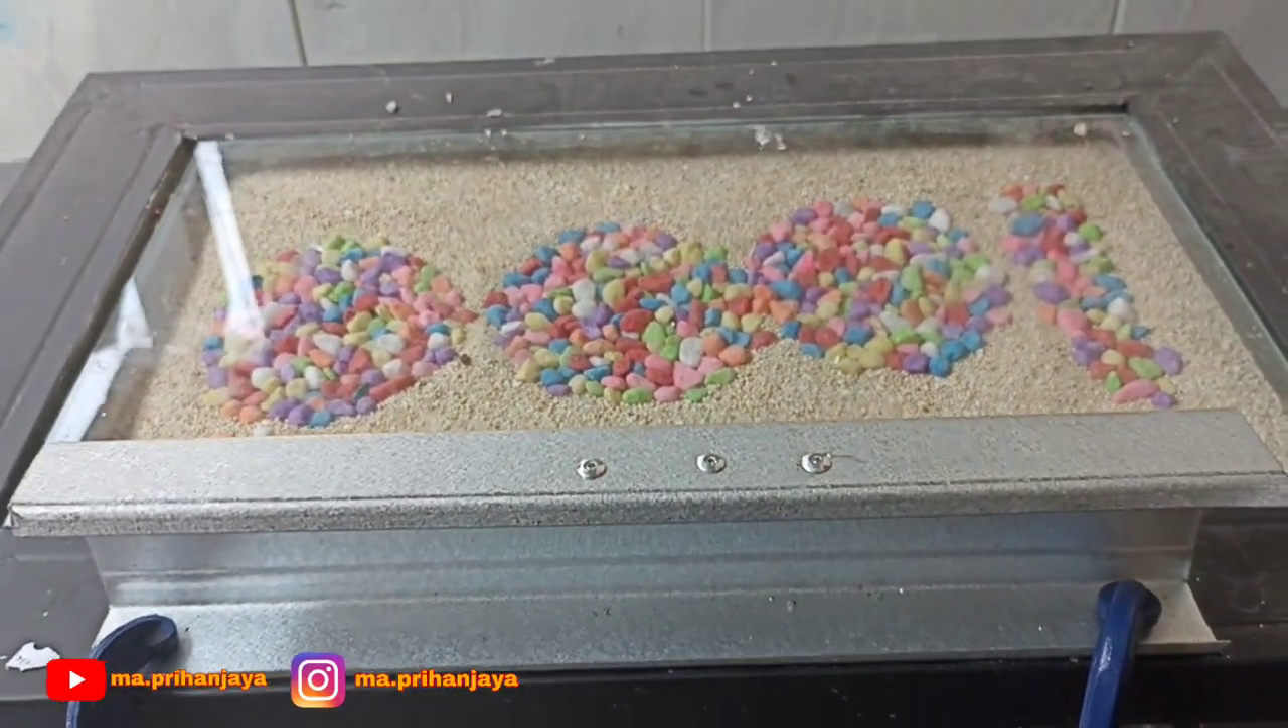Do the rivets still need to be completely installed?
No.